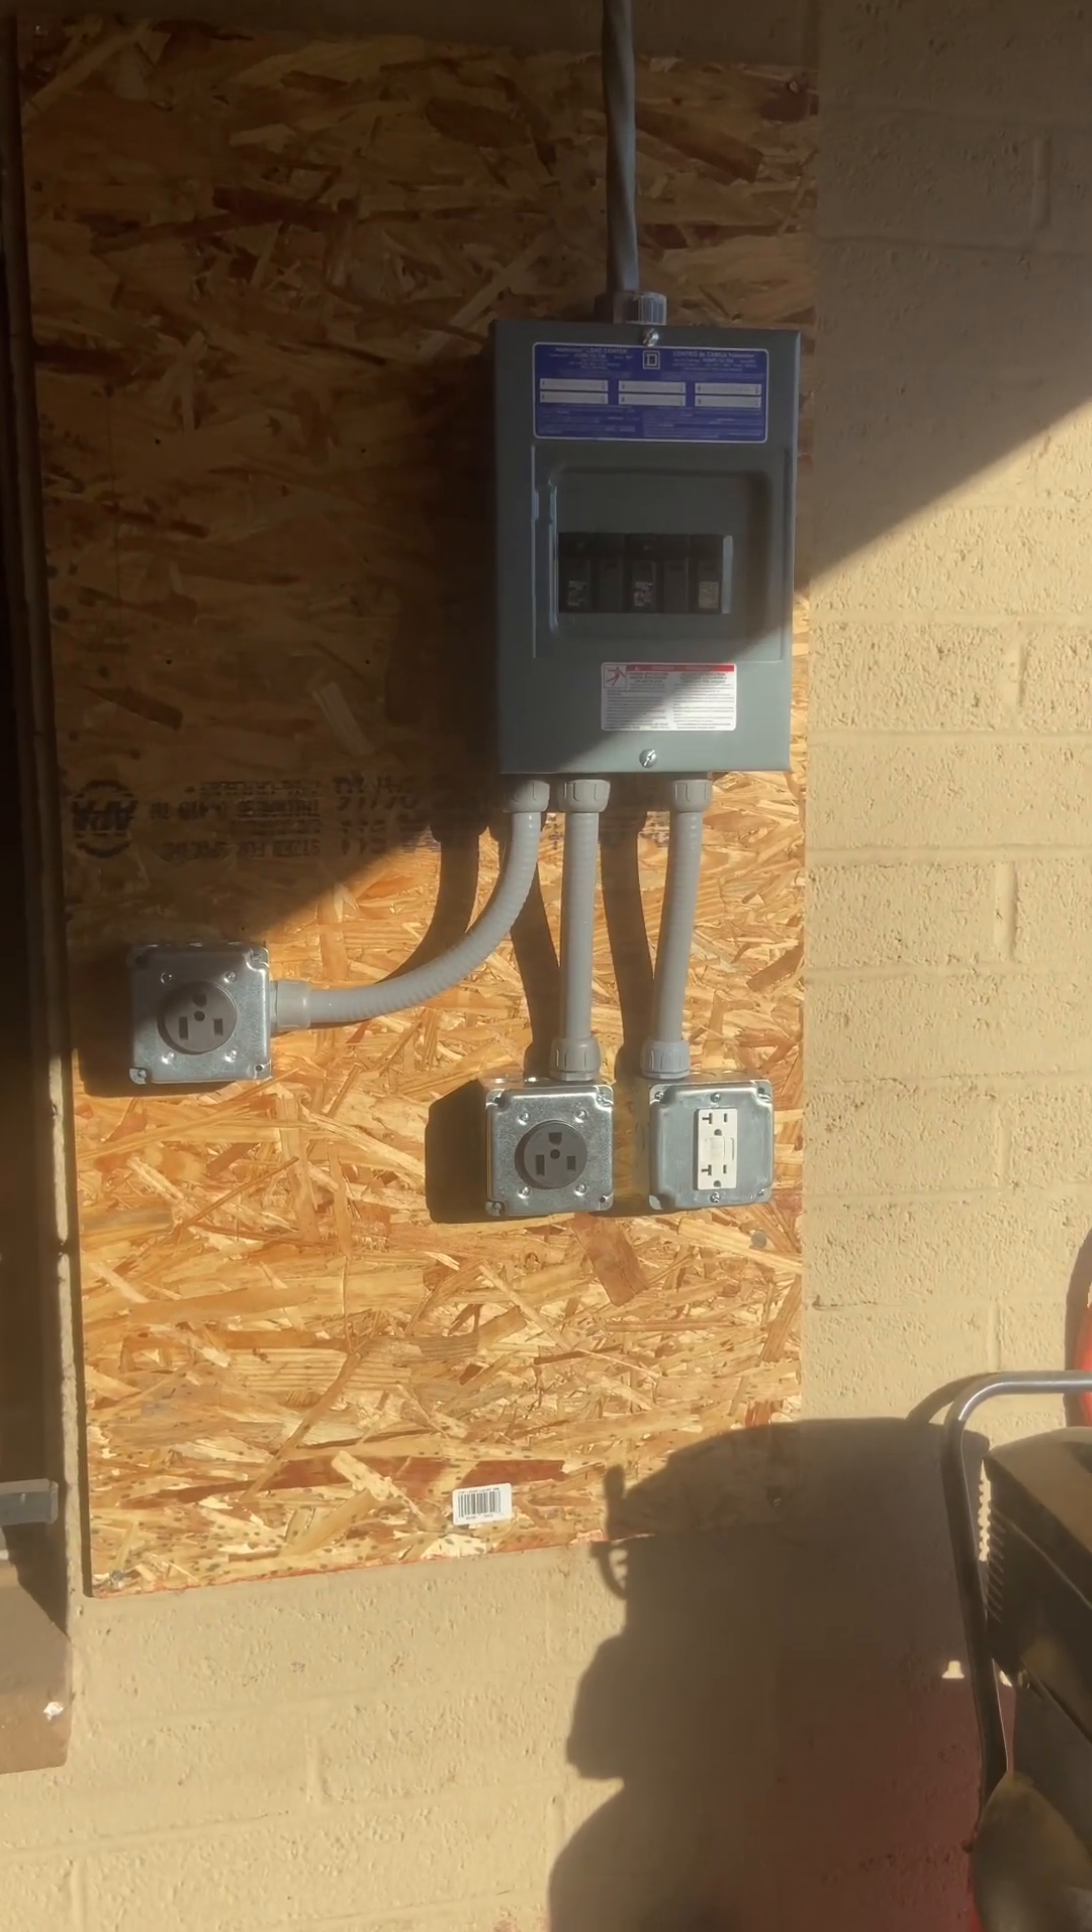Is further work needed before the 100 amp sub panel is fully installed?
No.